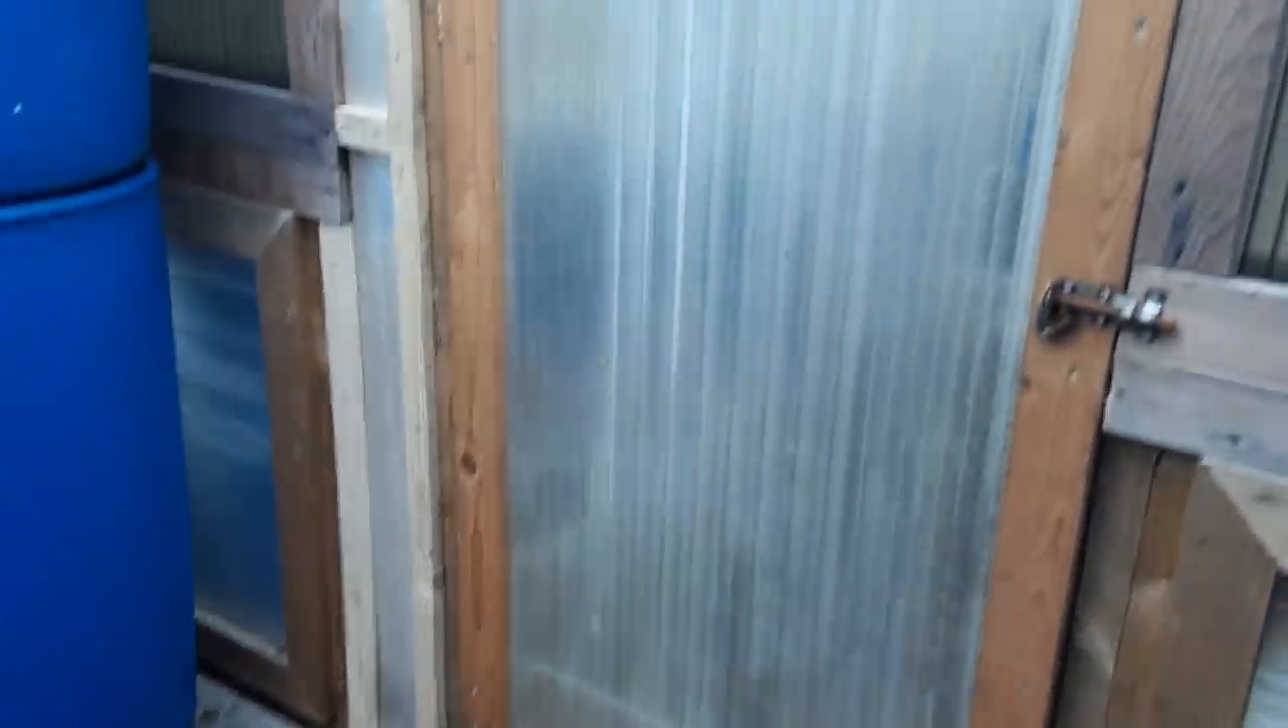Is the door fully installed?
Yes.